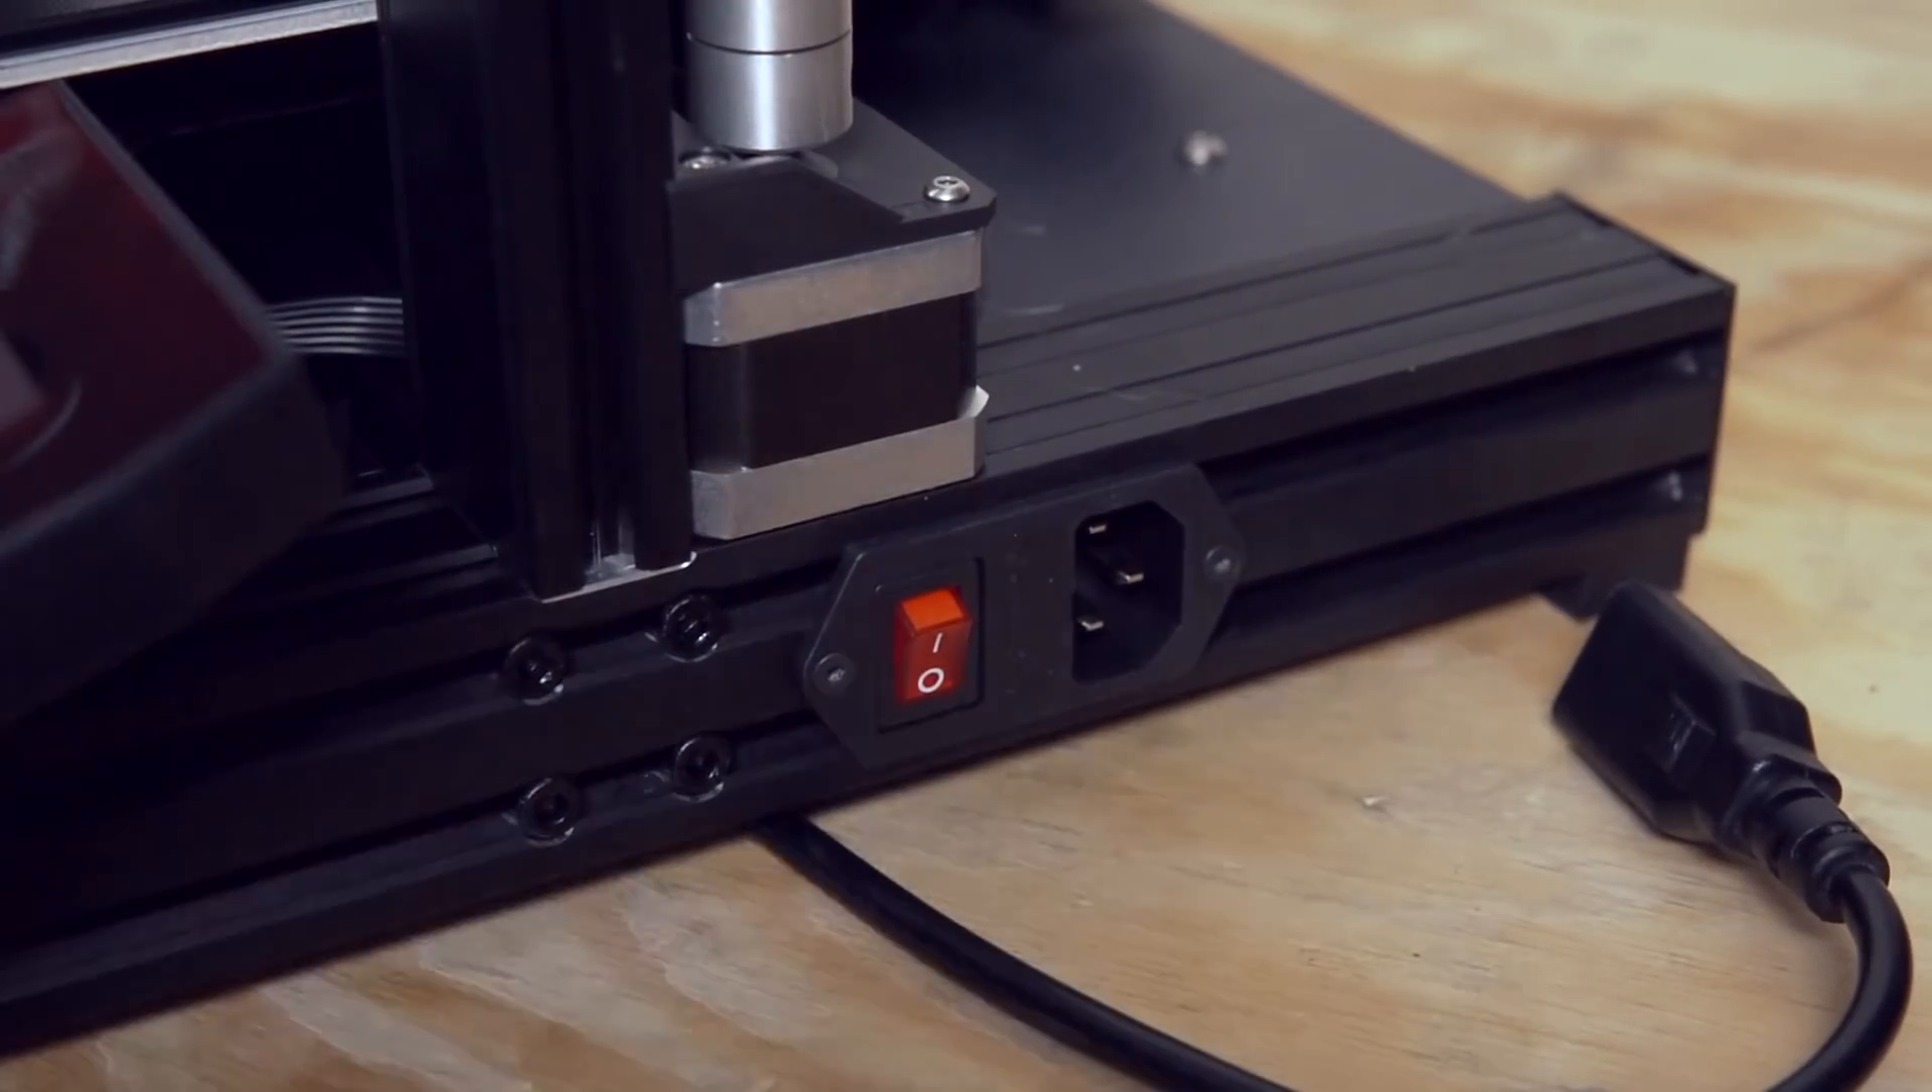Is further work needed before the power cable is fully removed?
No.